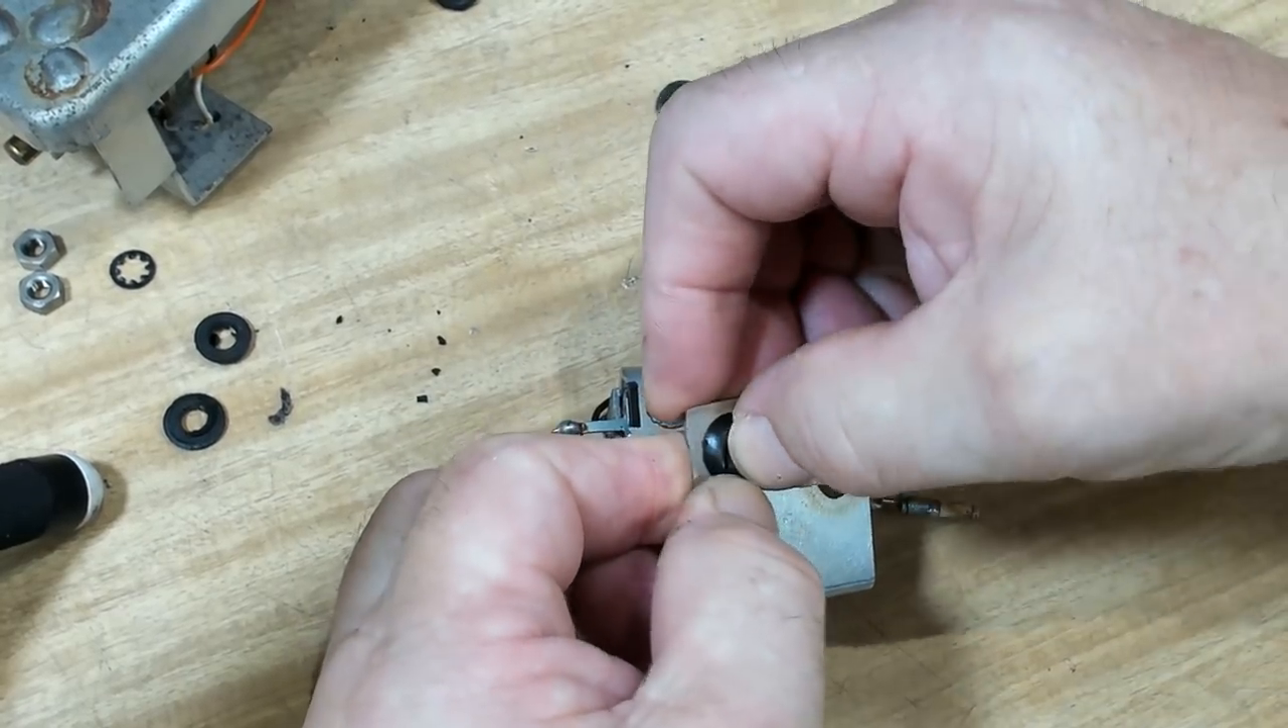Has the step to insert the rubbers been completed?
No.